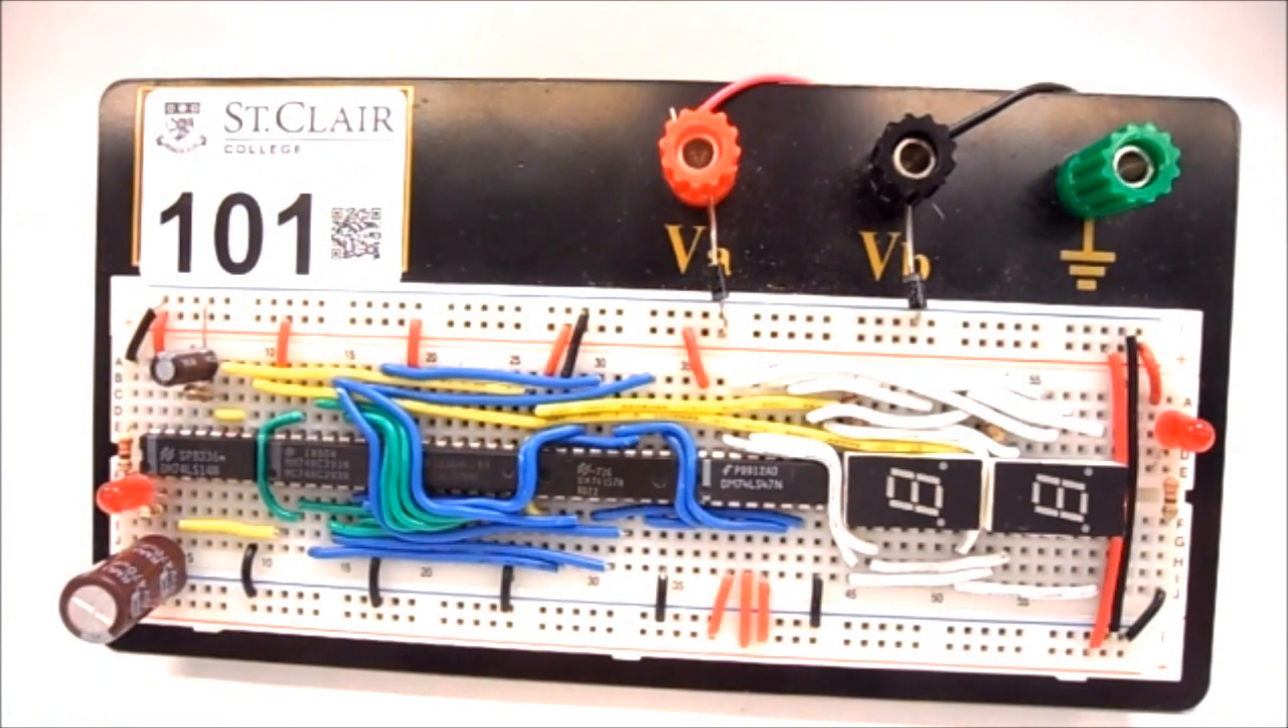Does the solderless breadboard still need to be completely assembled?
No.